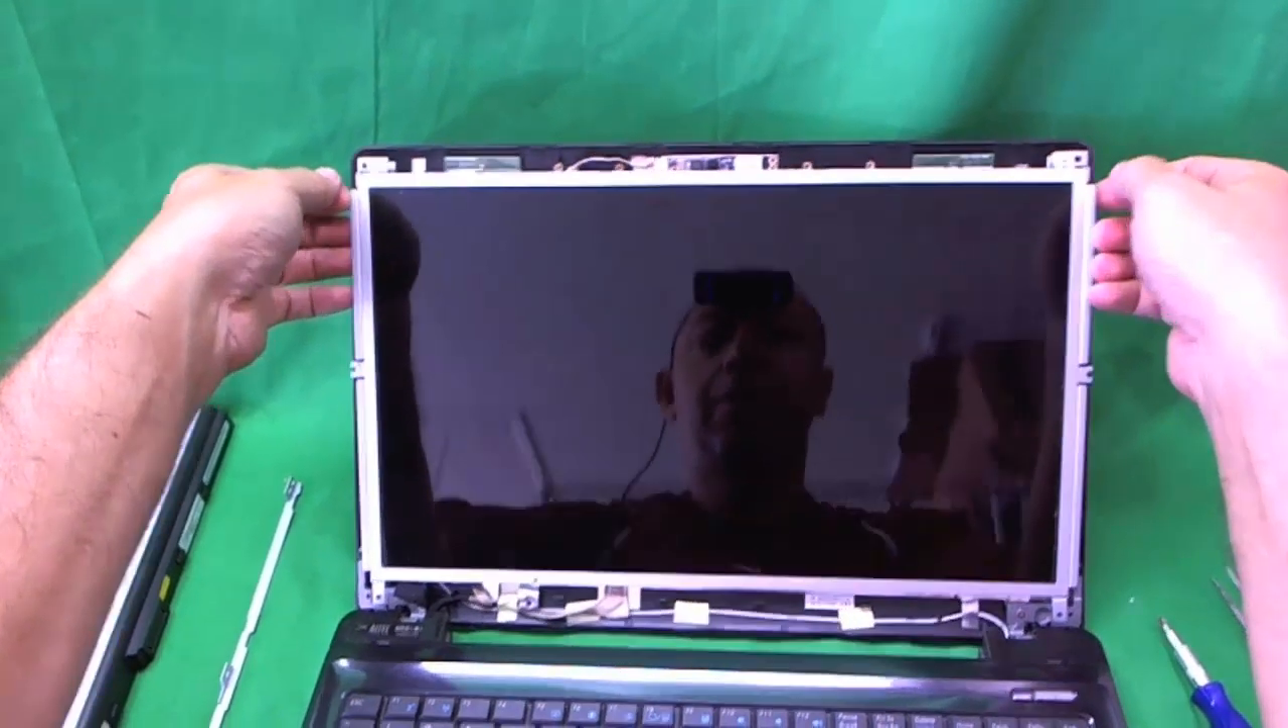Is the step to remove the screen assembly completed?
No.